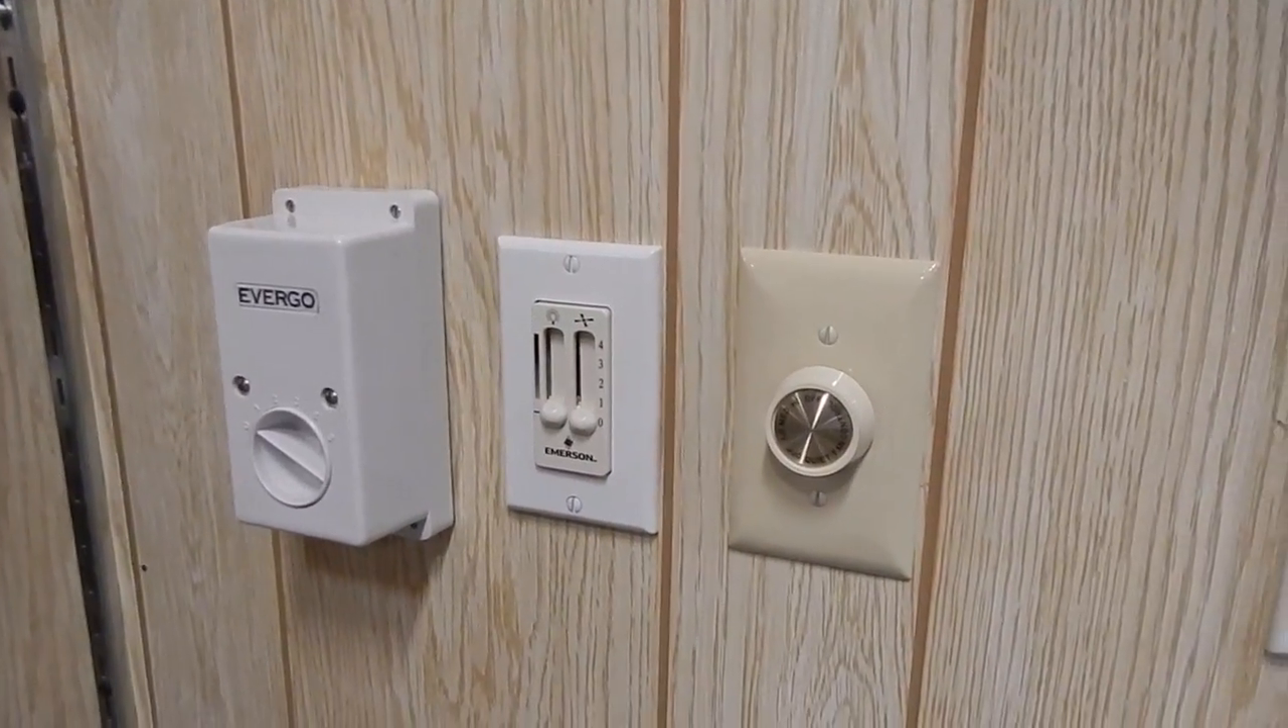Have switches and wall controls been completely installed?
Yes.